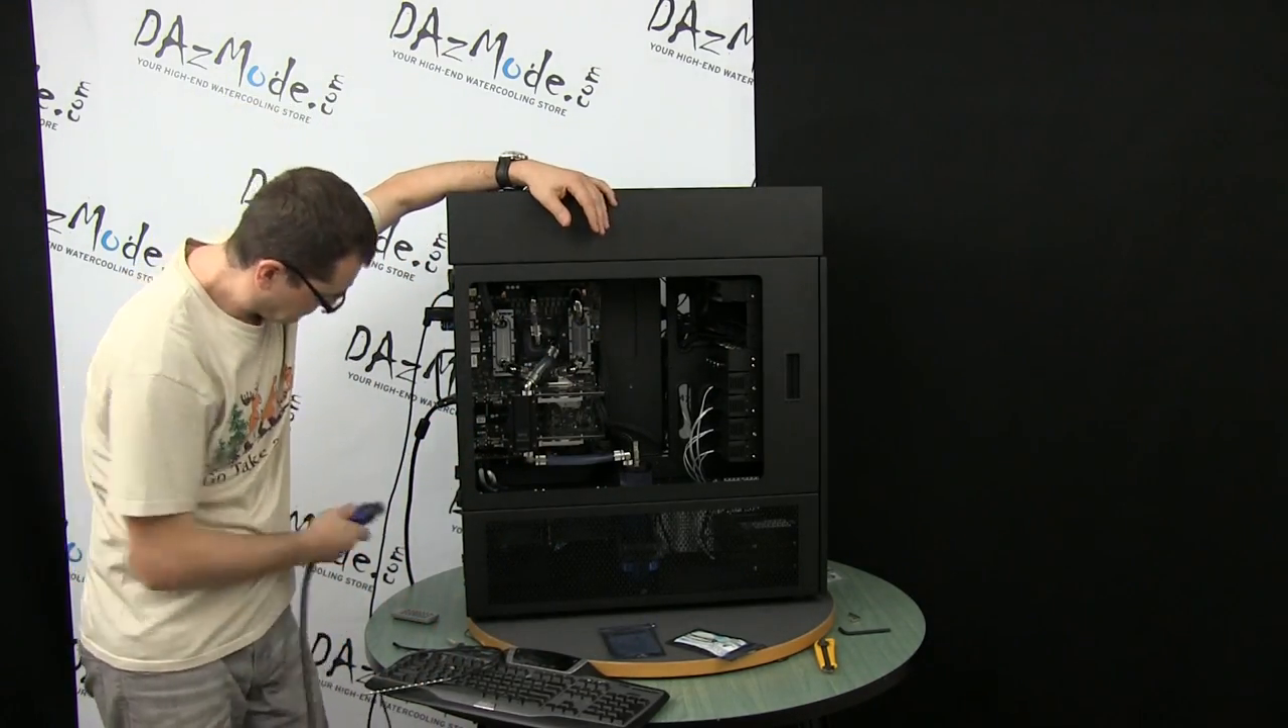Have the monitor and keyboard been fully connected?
No.